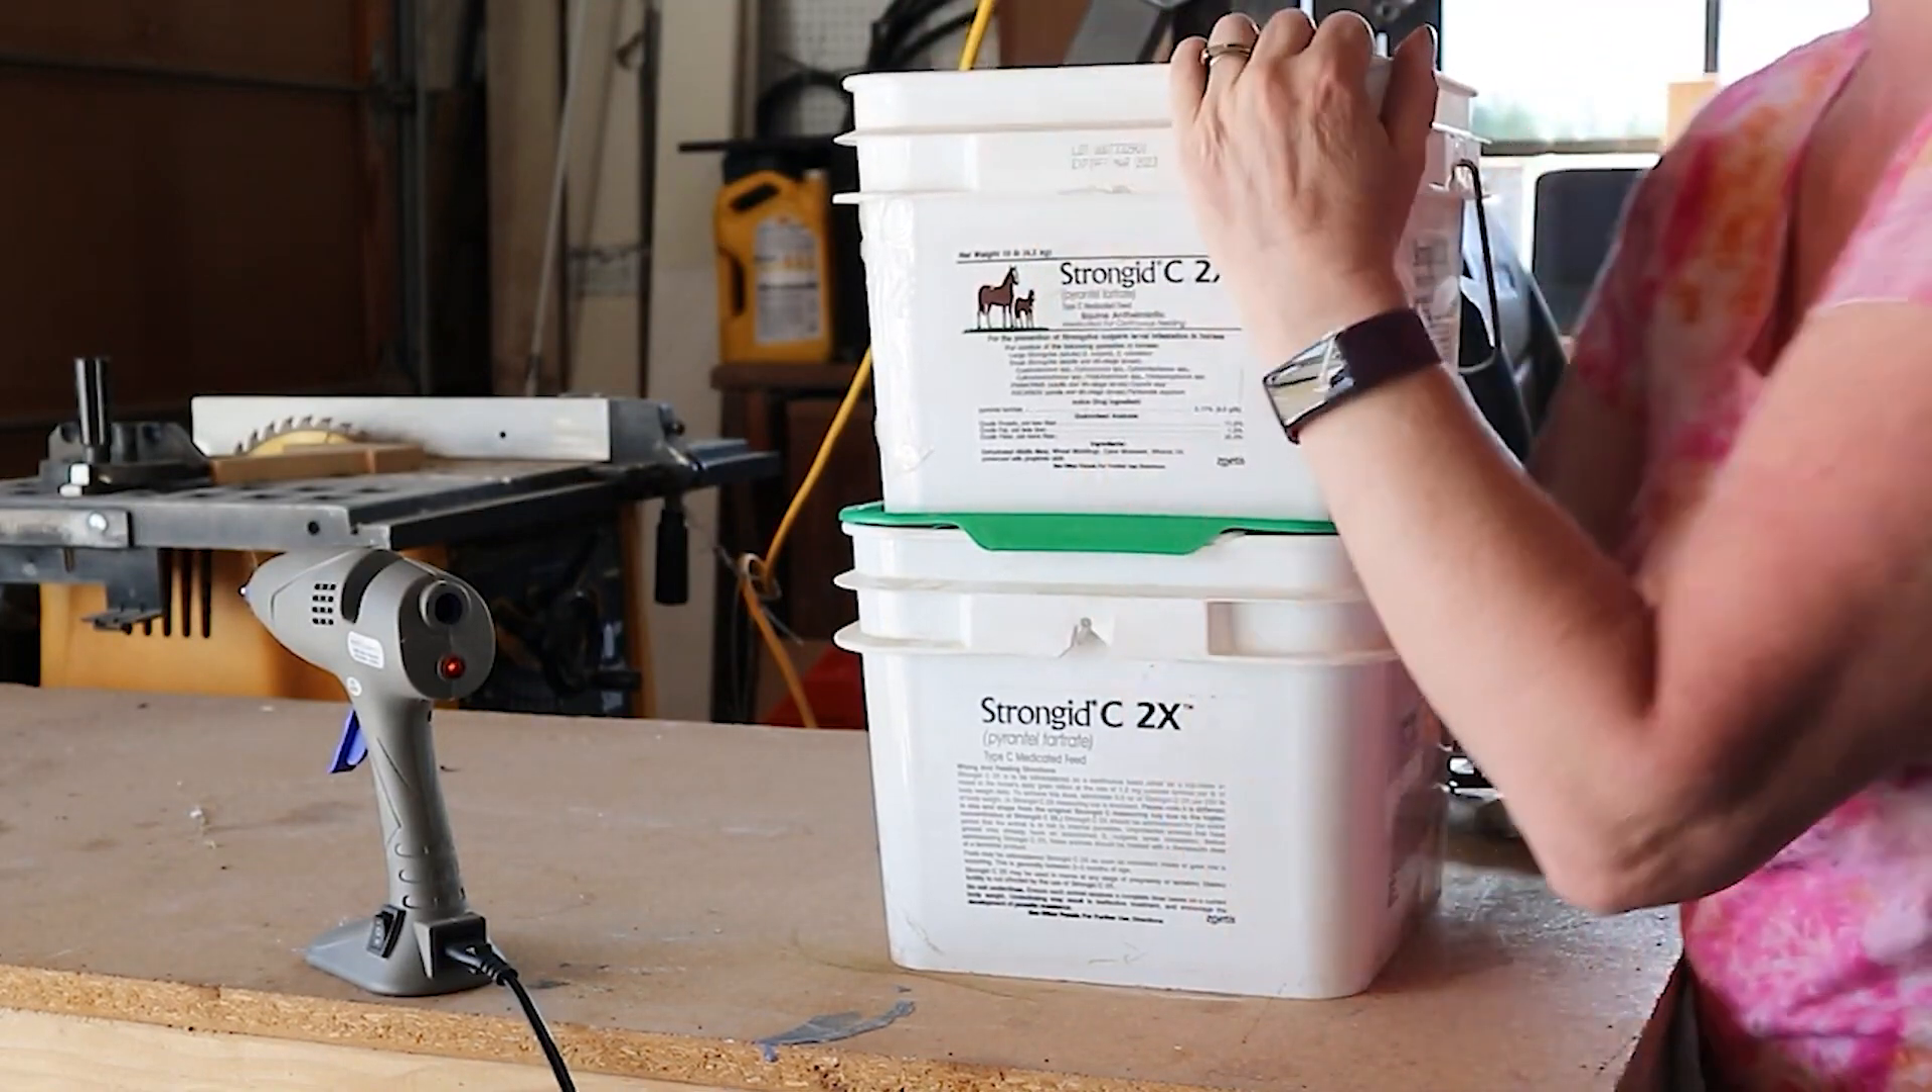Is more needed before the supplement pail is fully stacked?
No.